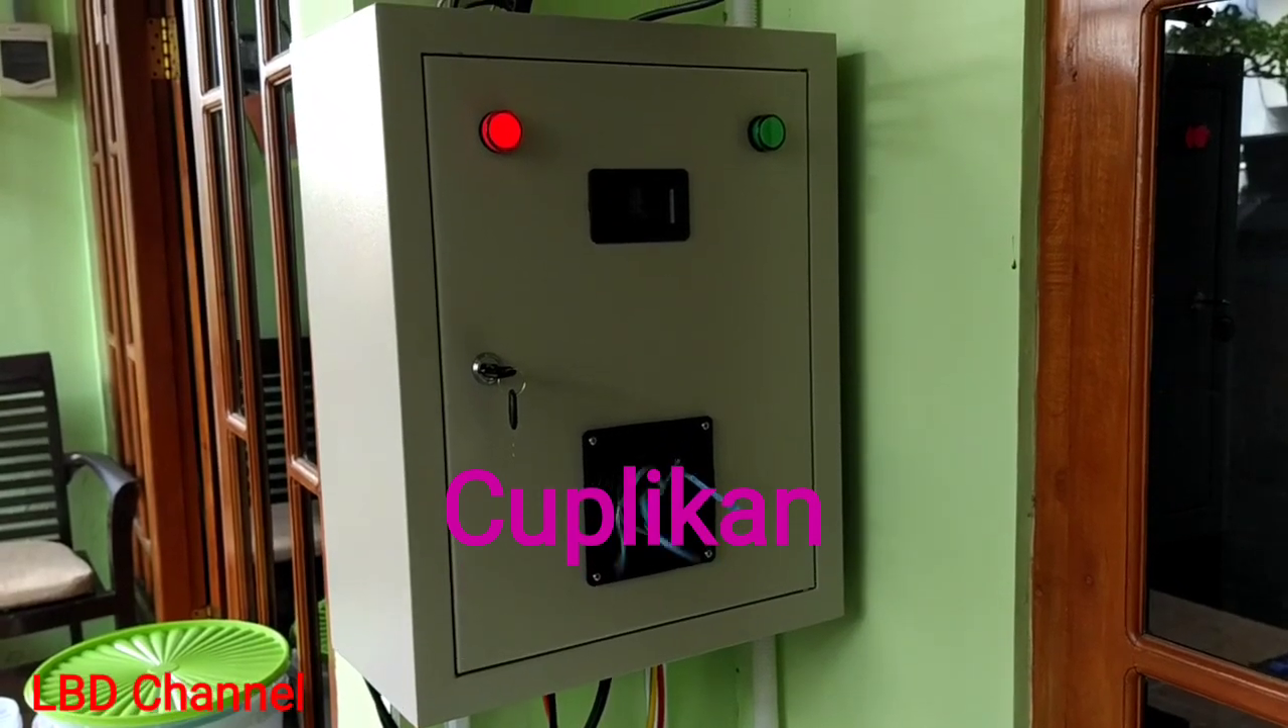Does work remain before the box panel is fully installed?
No.